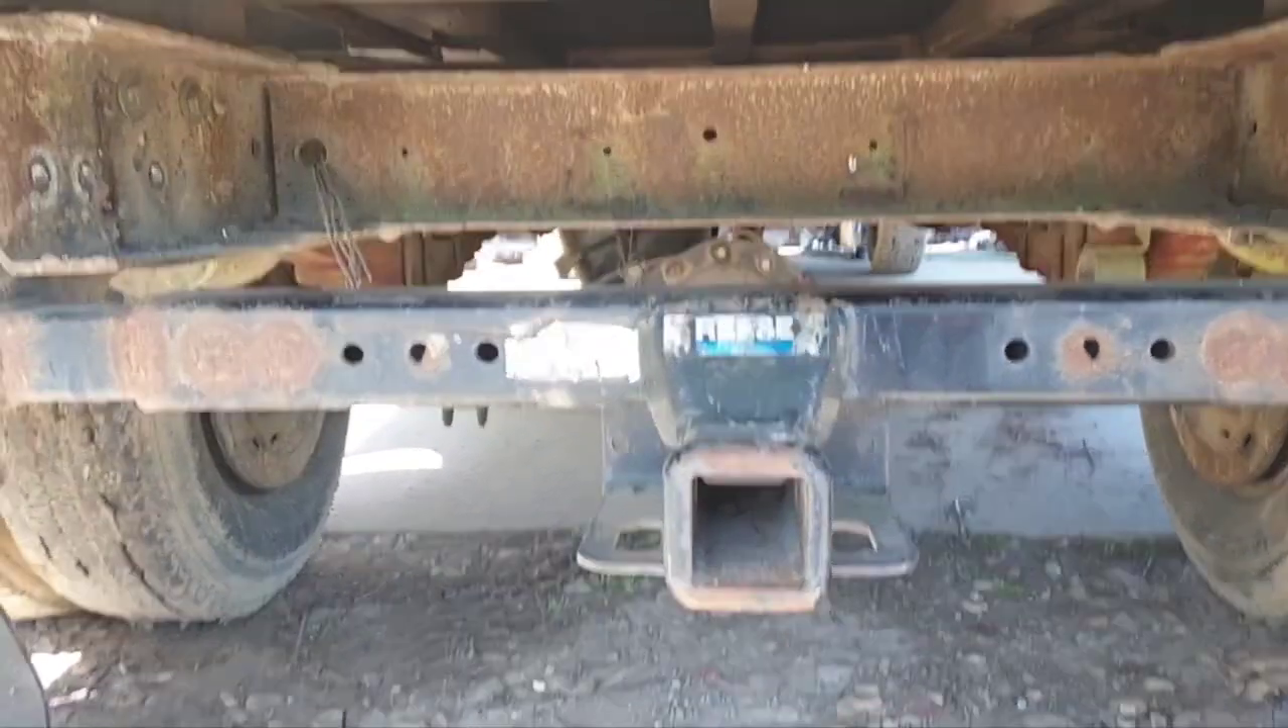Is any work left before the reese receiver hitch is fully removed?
Yes.